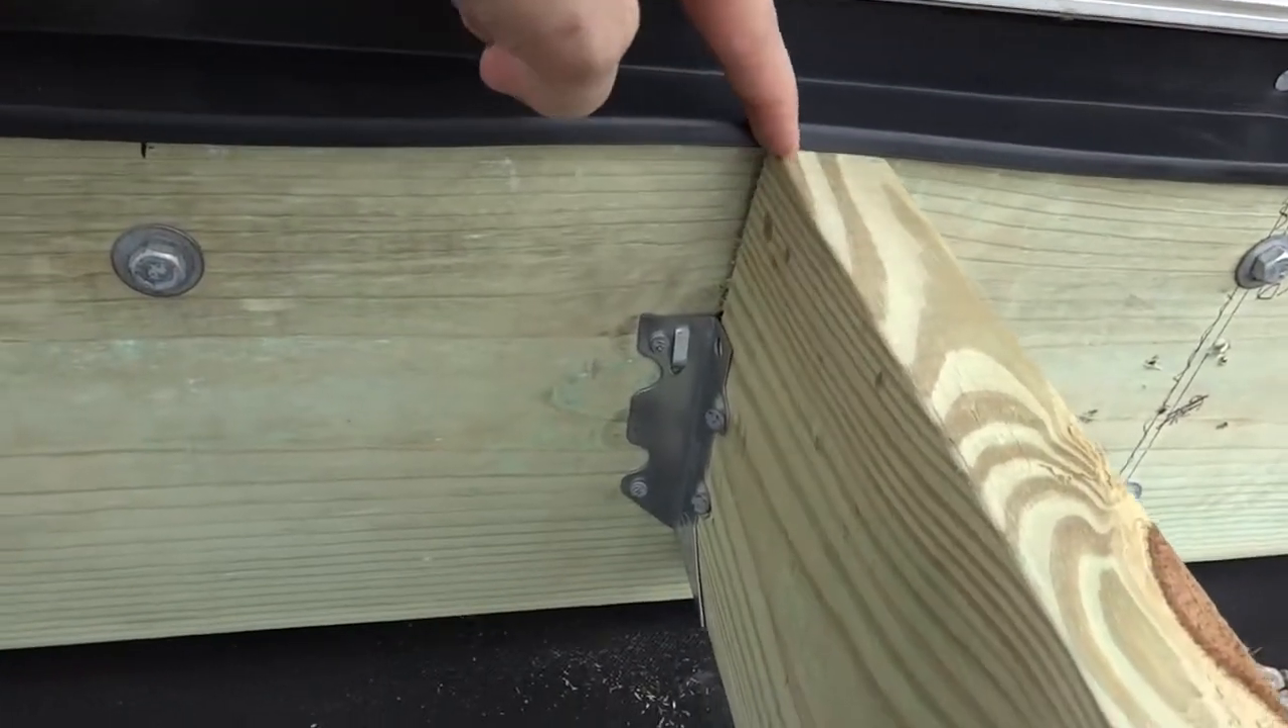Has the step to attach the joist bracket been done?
Yes.